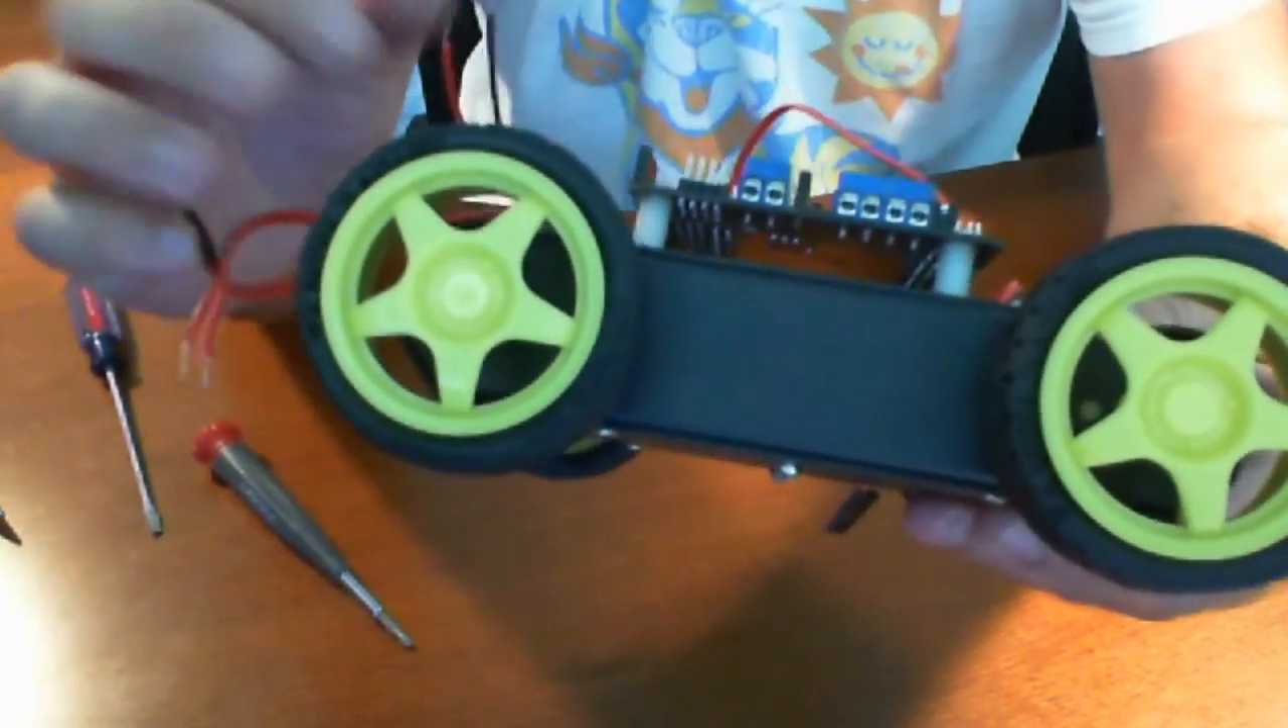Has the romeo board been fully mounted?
Yes.